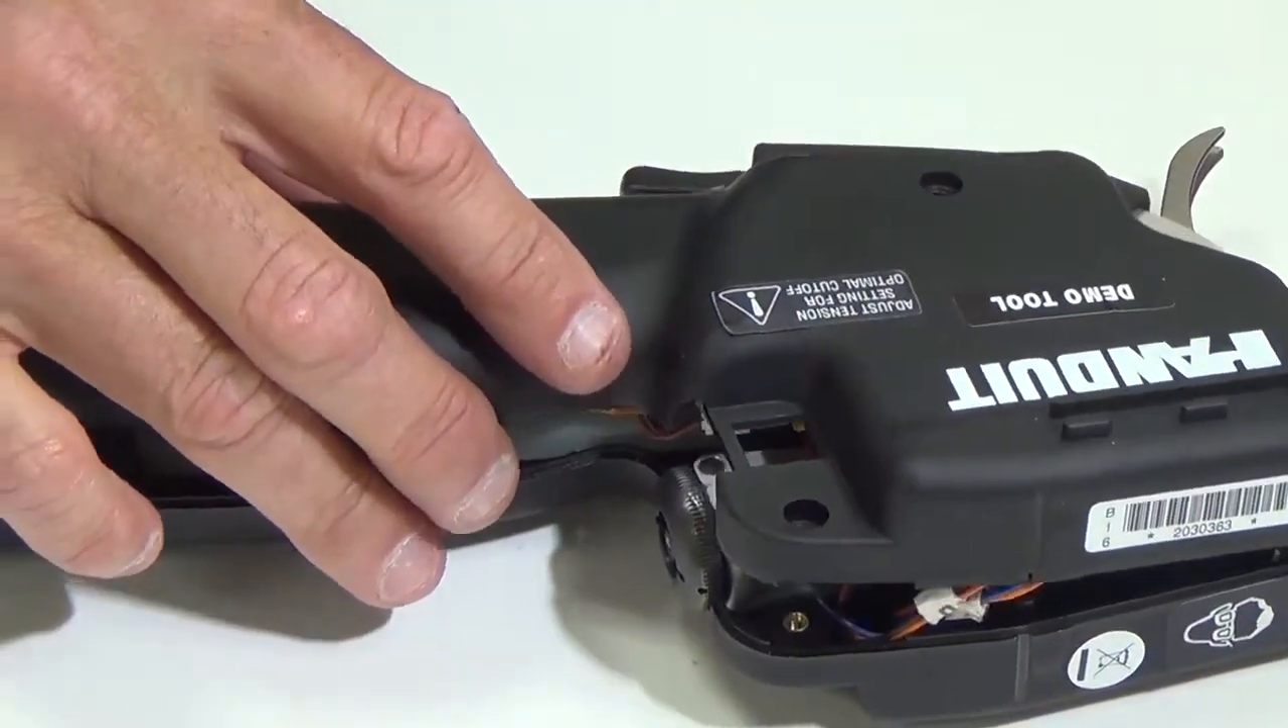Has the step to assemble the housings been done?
No.